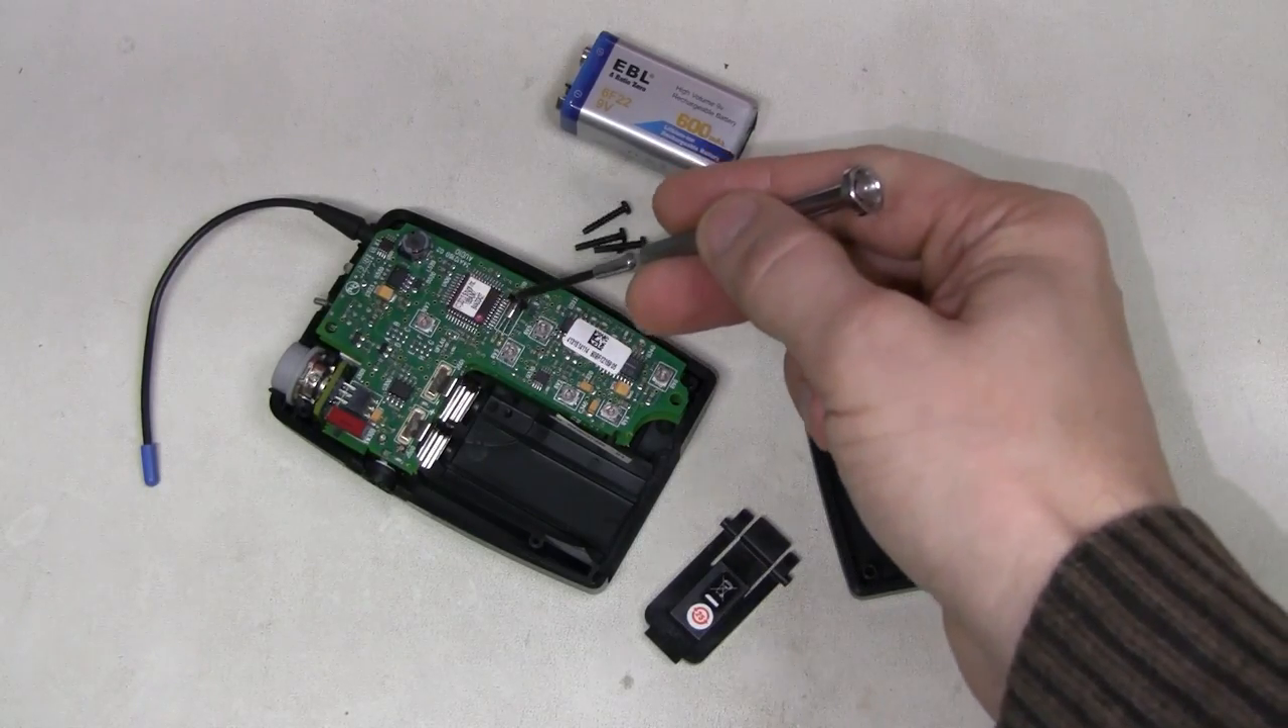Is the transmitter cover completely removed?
Yes.